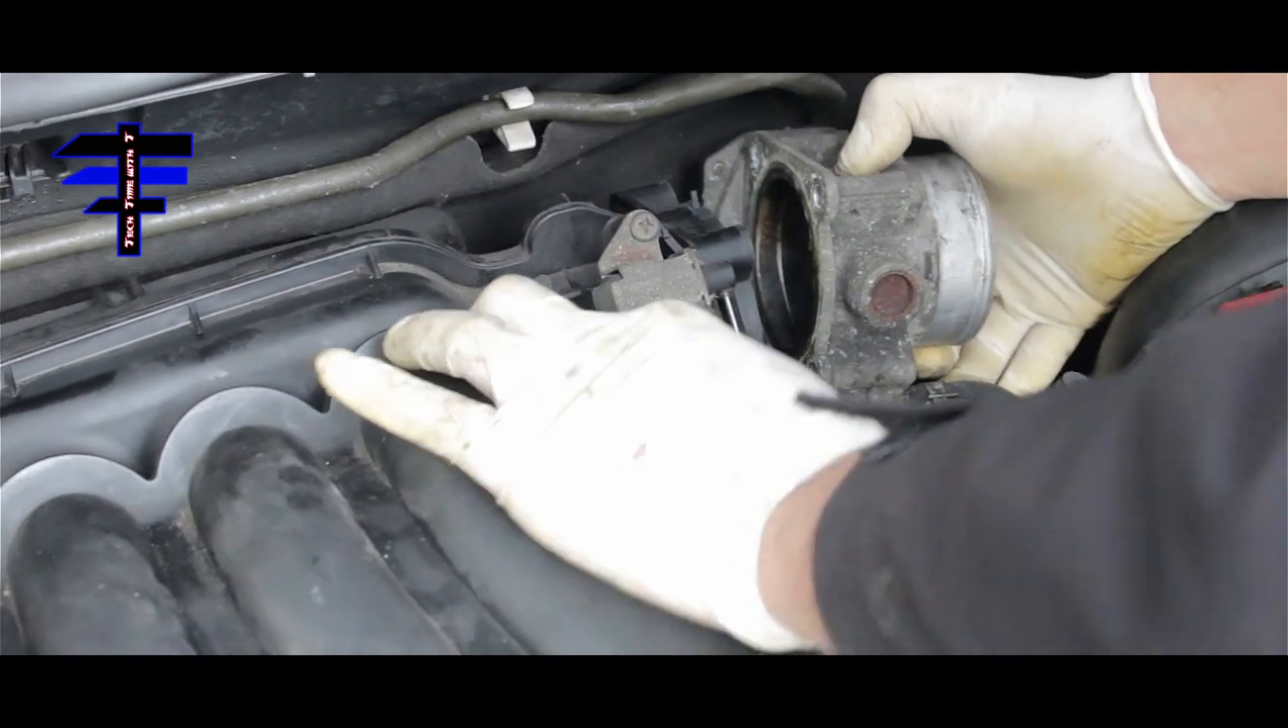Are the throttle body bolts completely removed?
Yes.